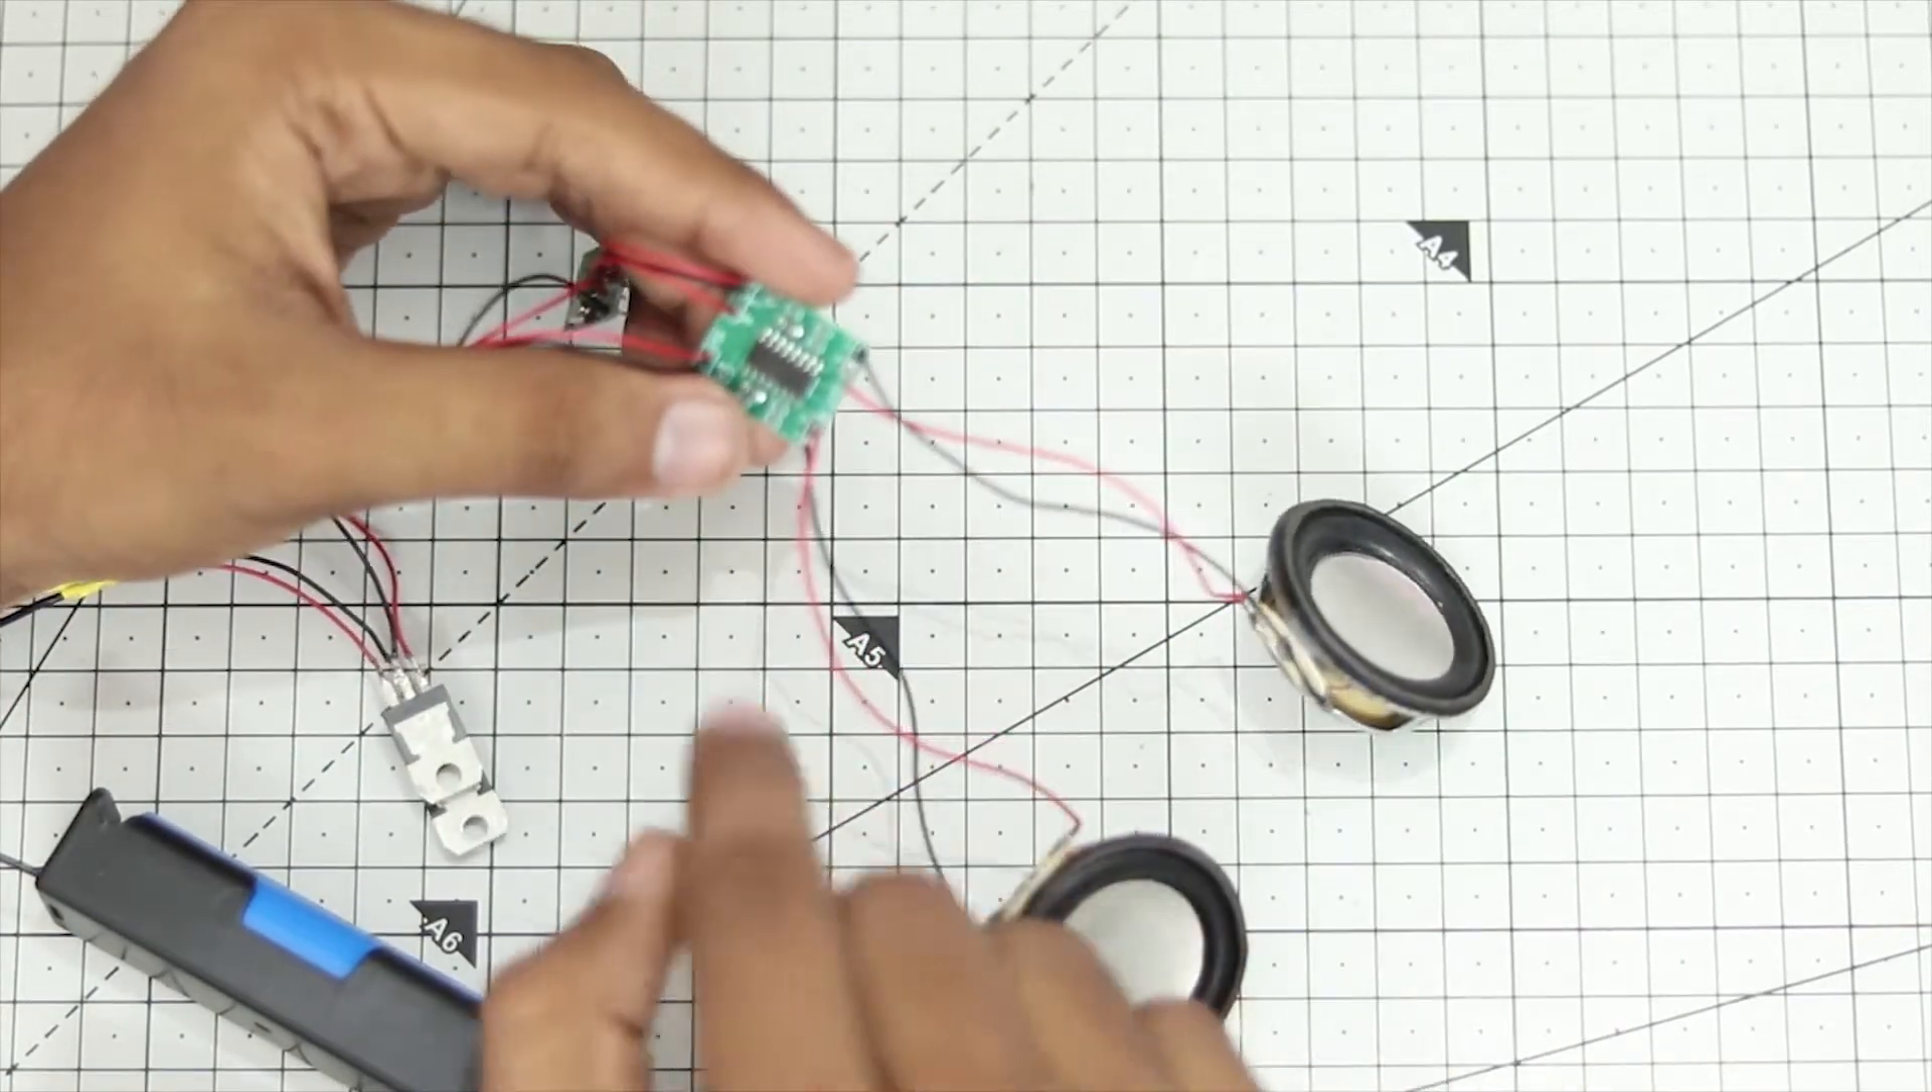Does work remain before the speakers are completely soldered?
No.